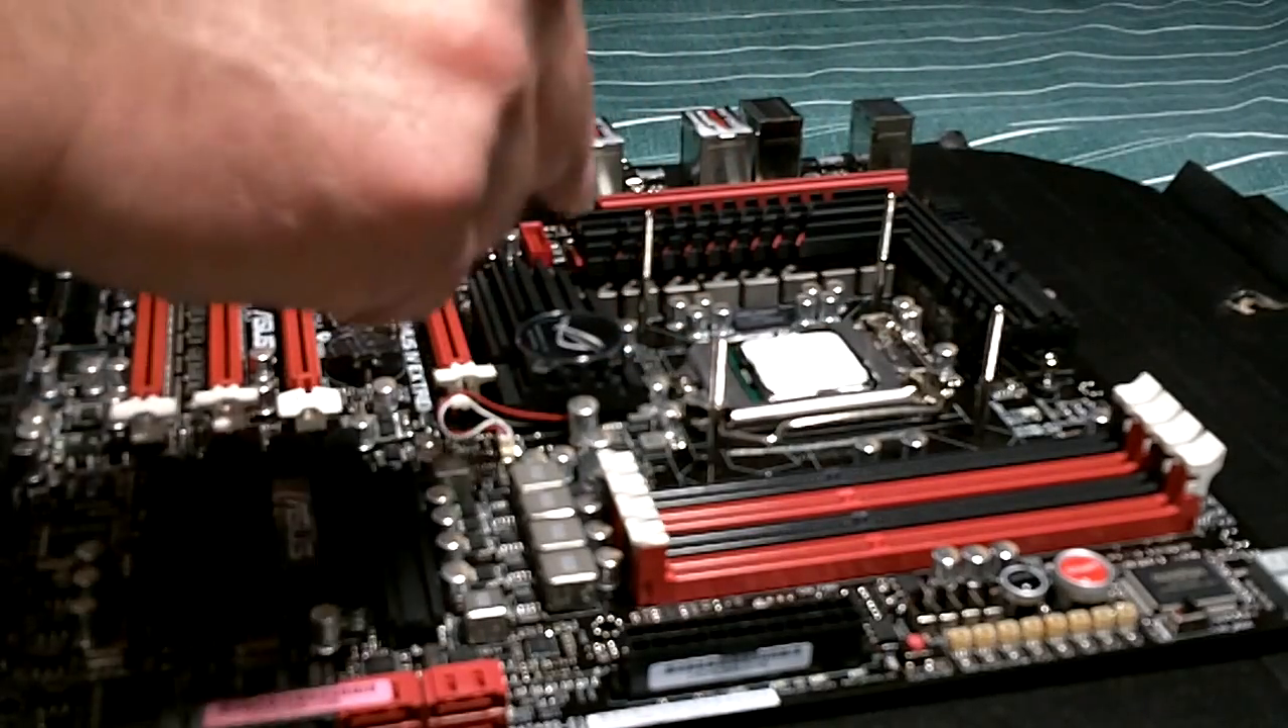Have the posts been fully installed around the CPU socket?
Yes.